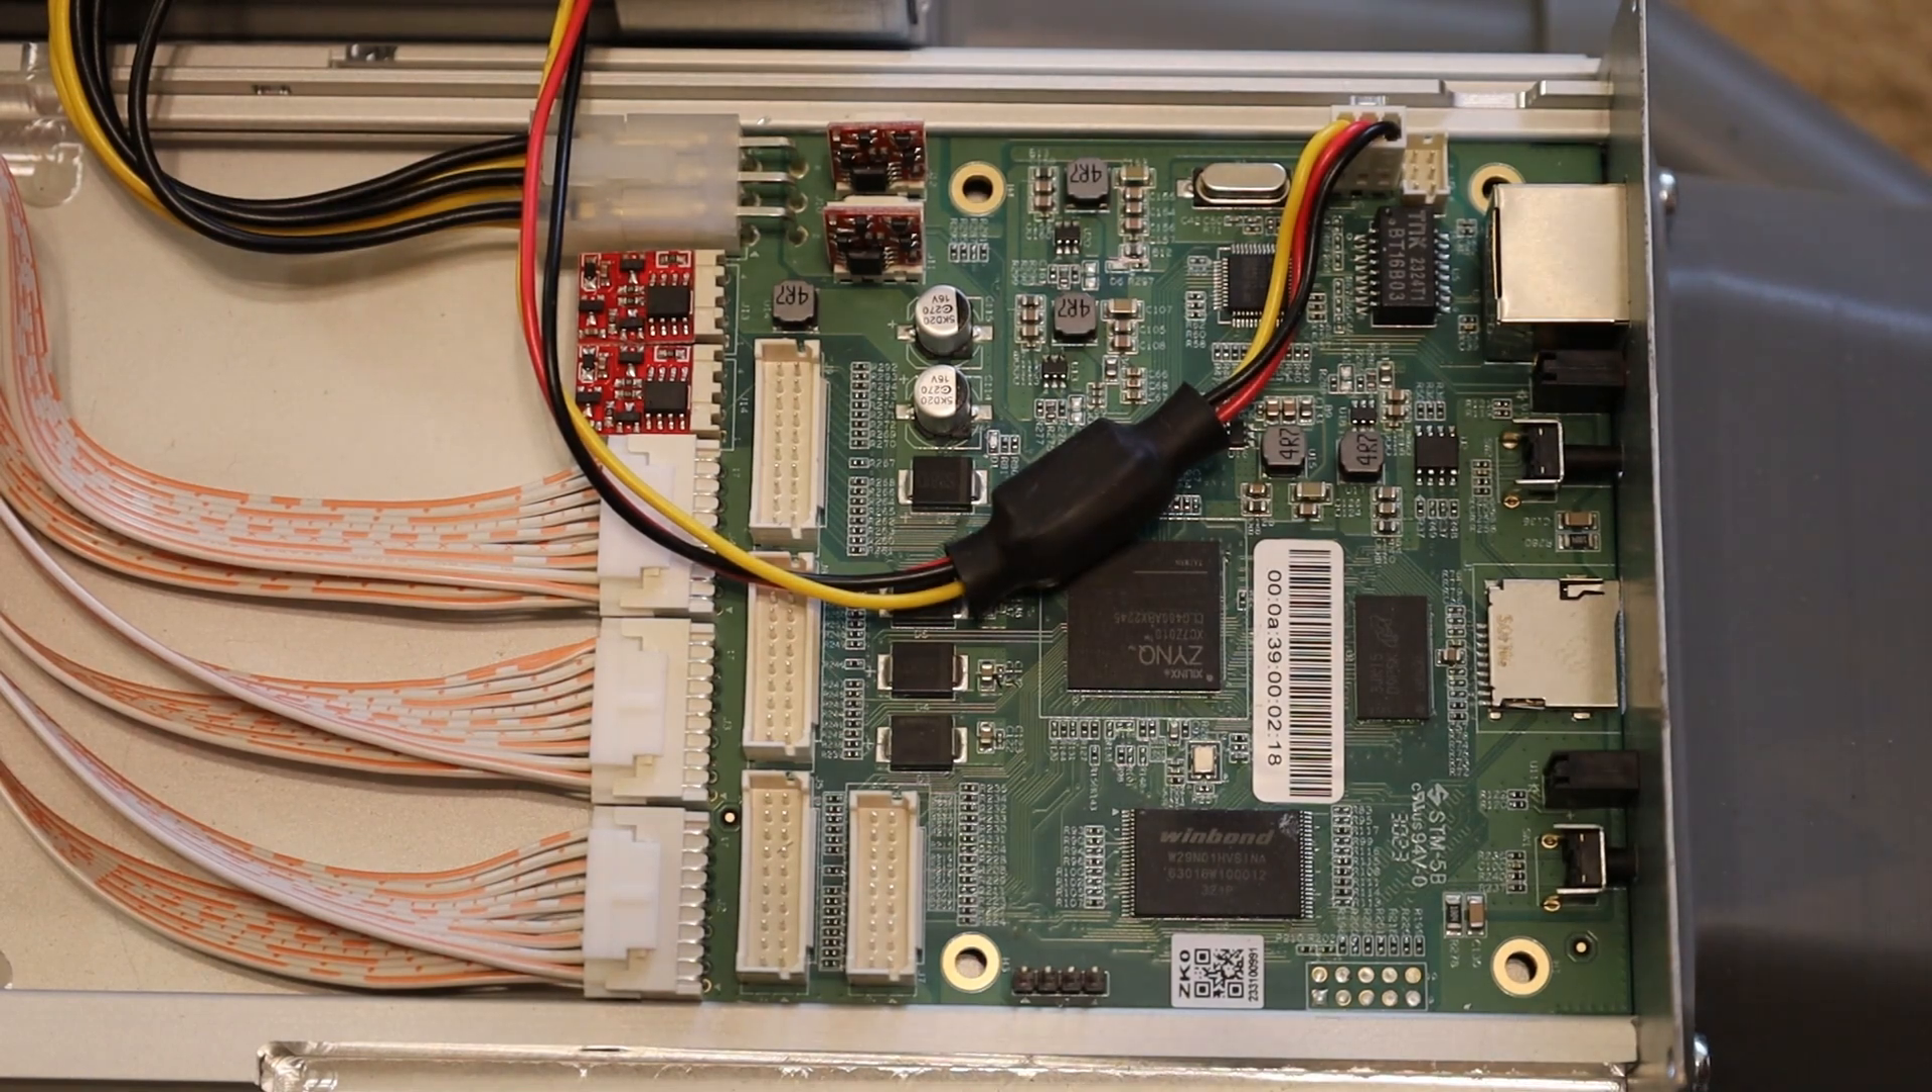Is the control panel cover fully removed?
Yes.